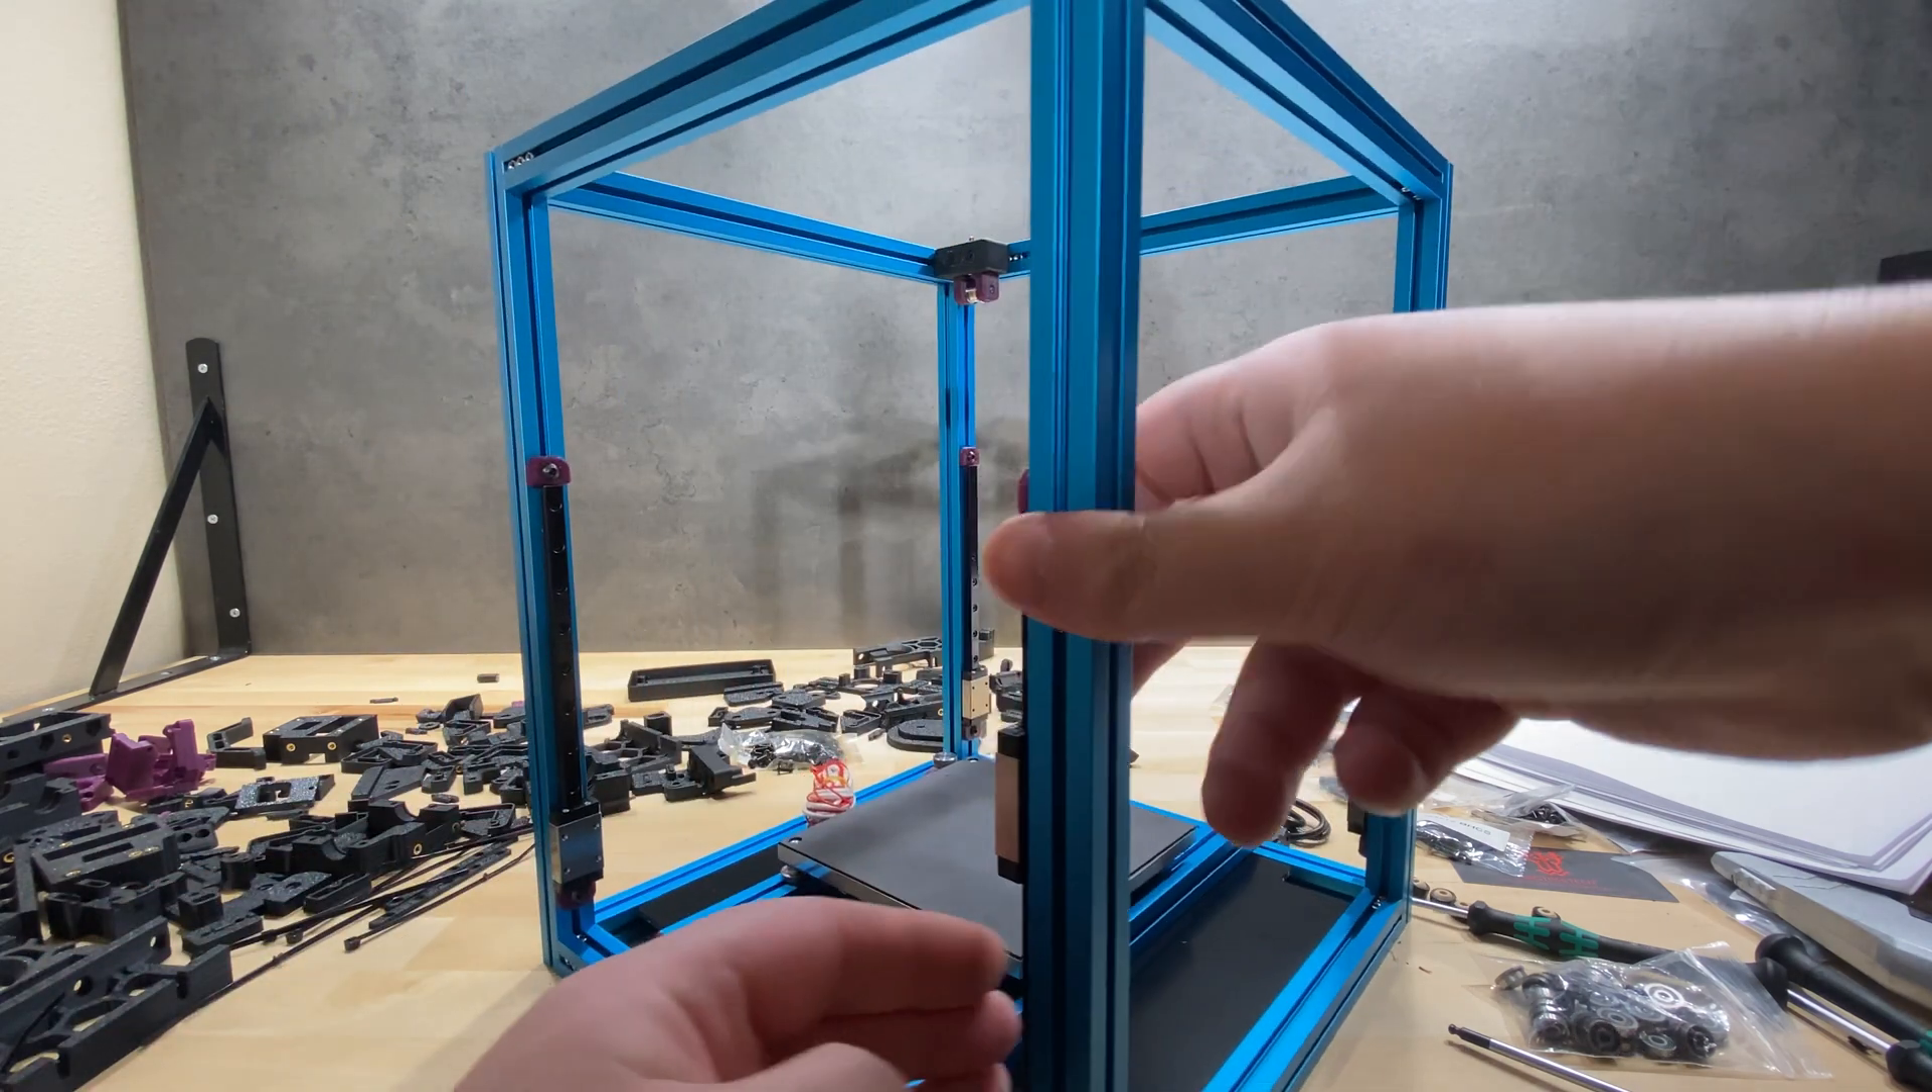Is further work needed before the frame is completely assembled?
No.